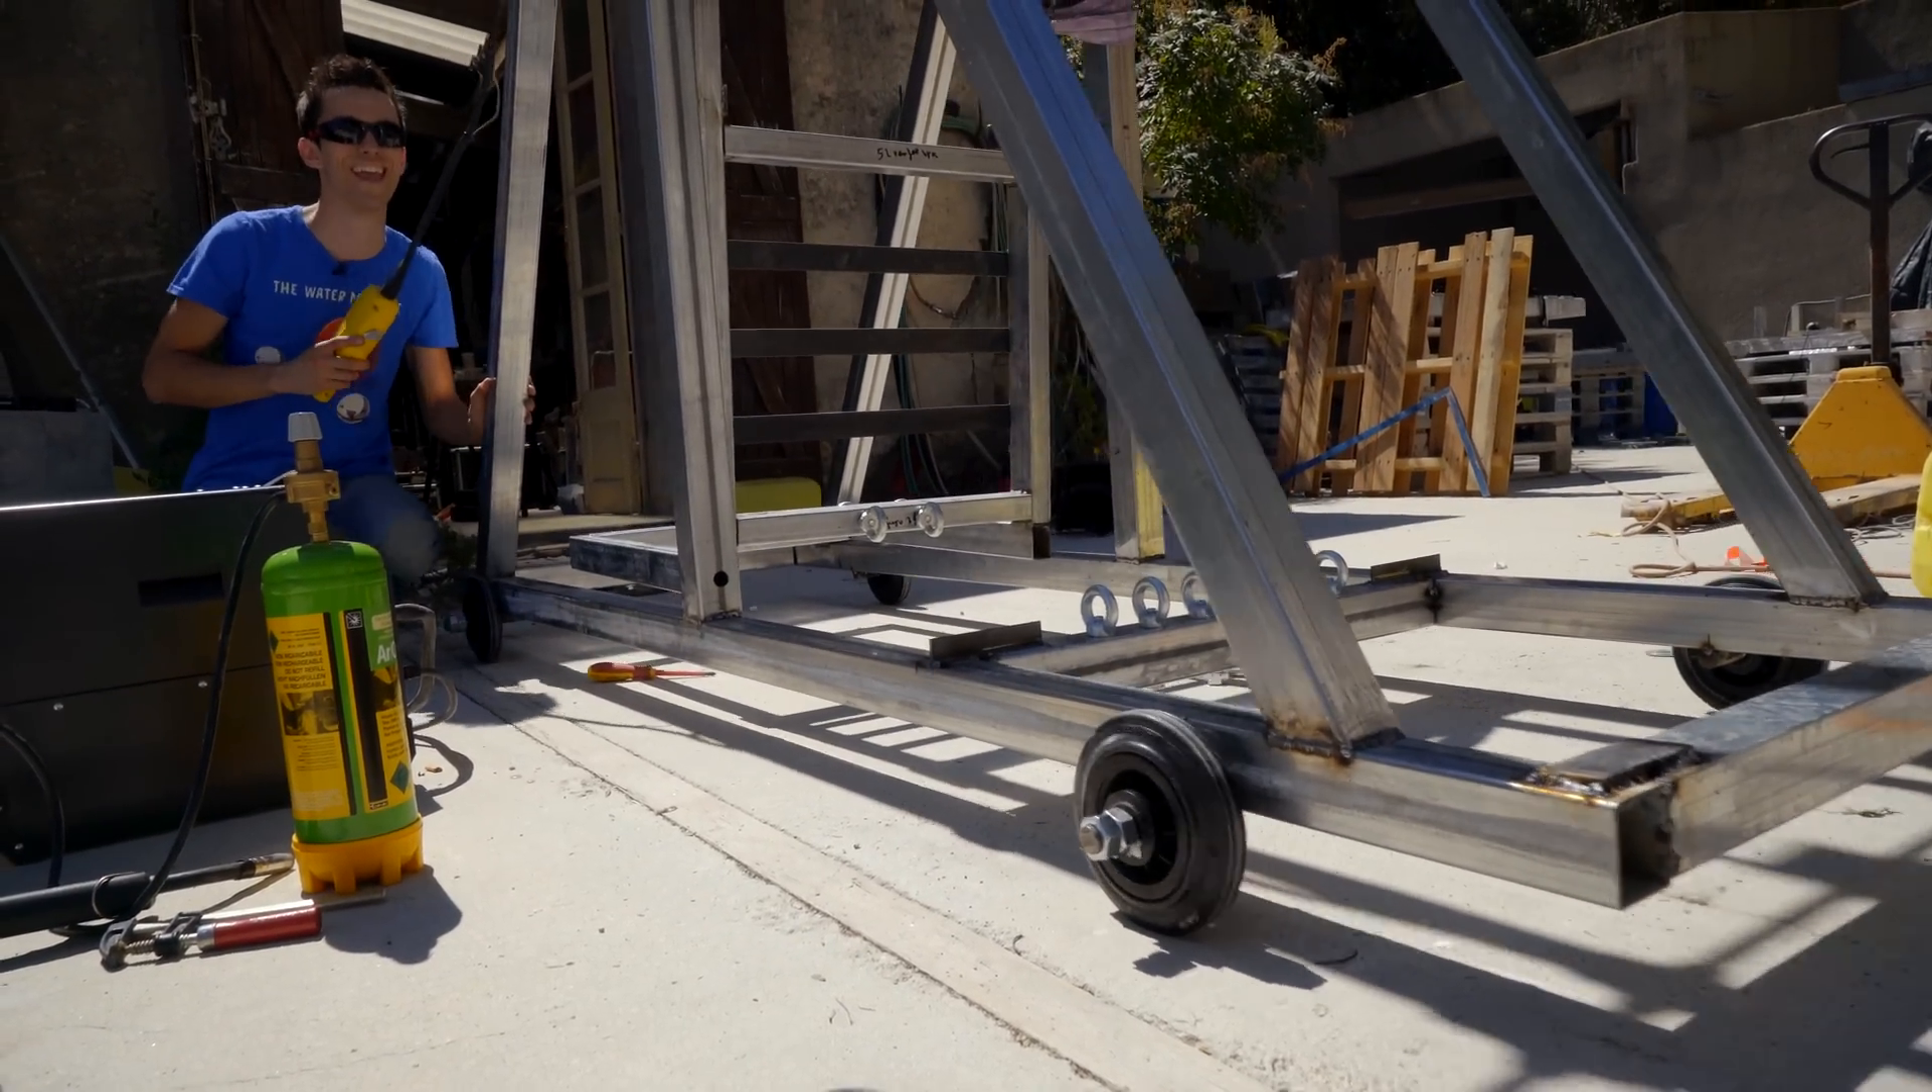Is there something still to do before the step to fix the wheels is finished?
No.